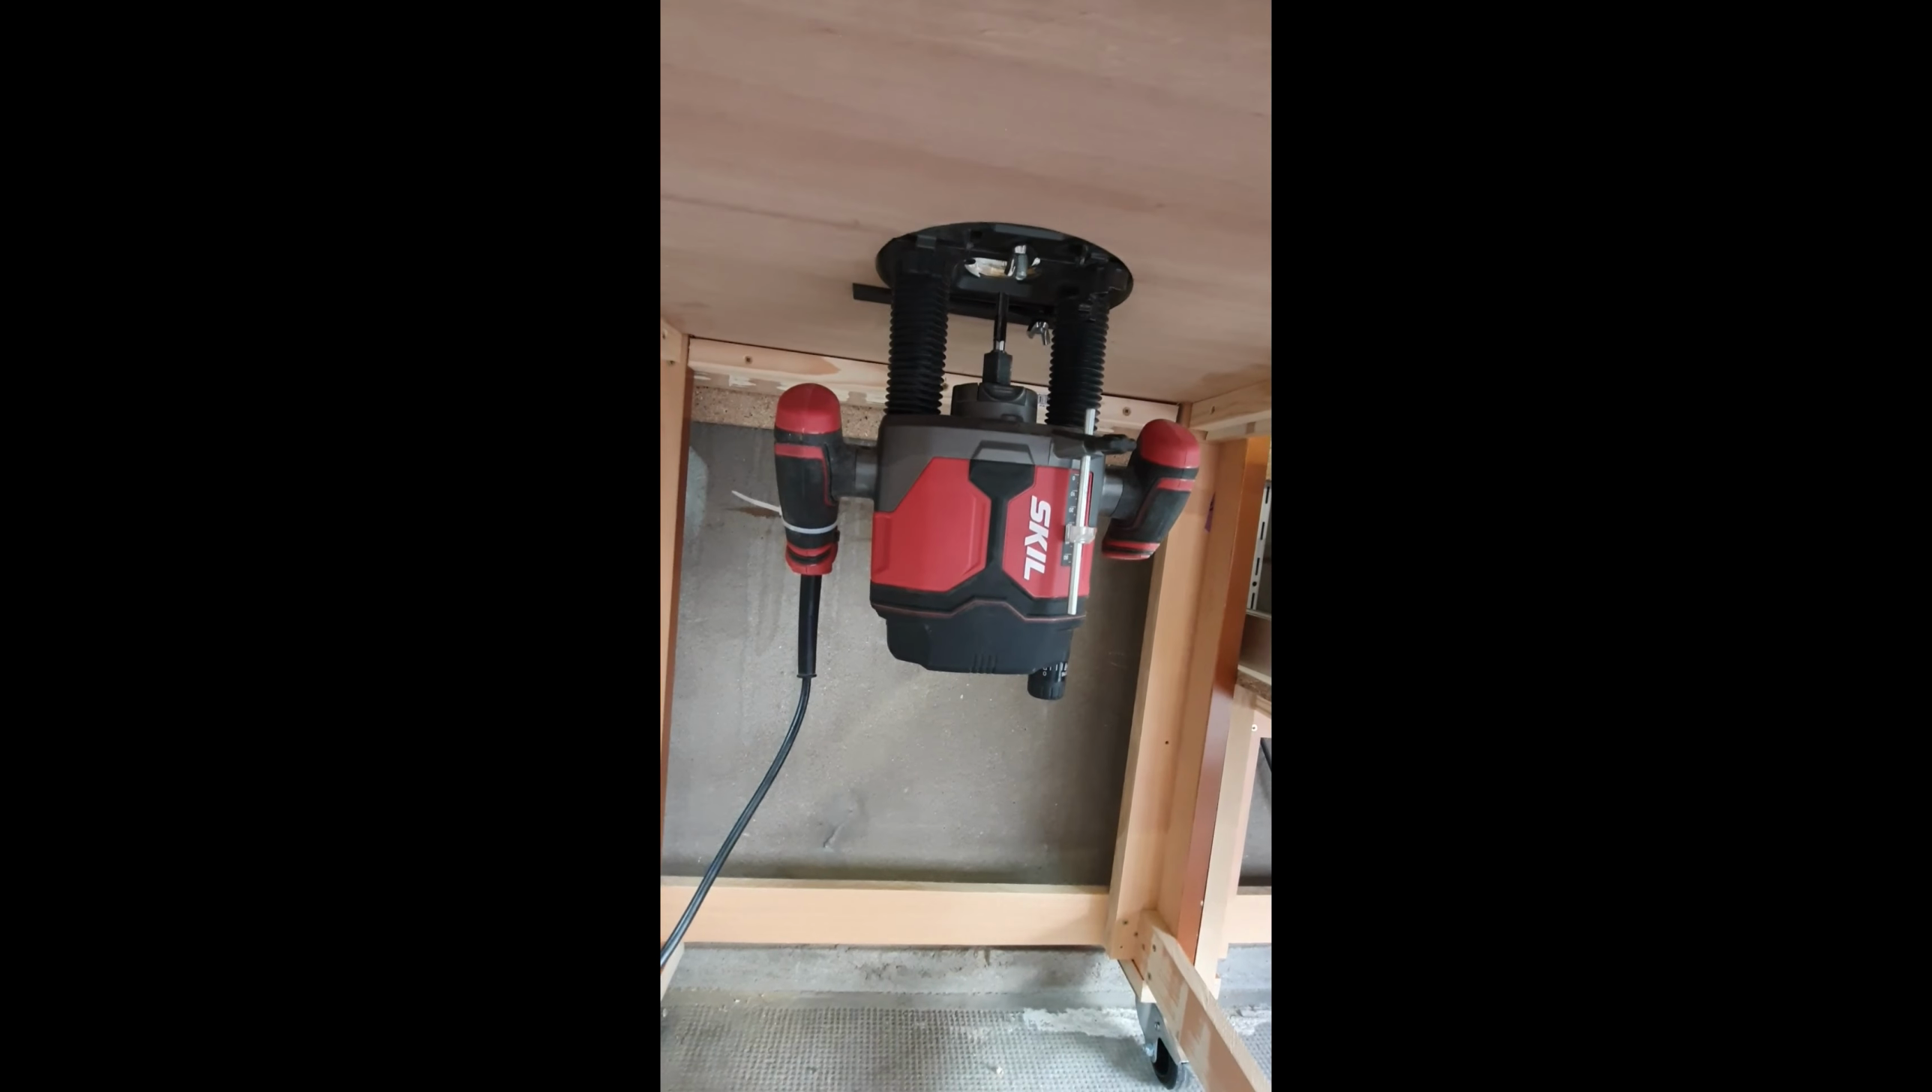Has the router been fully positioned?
Yes.